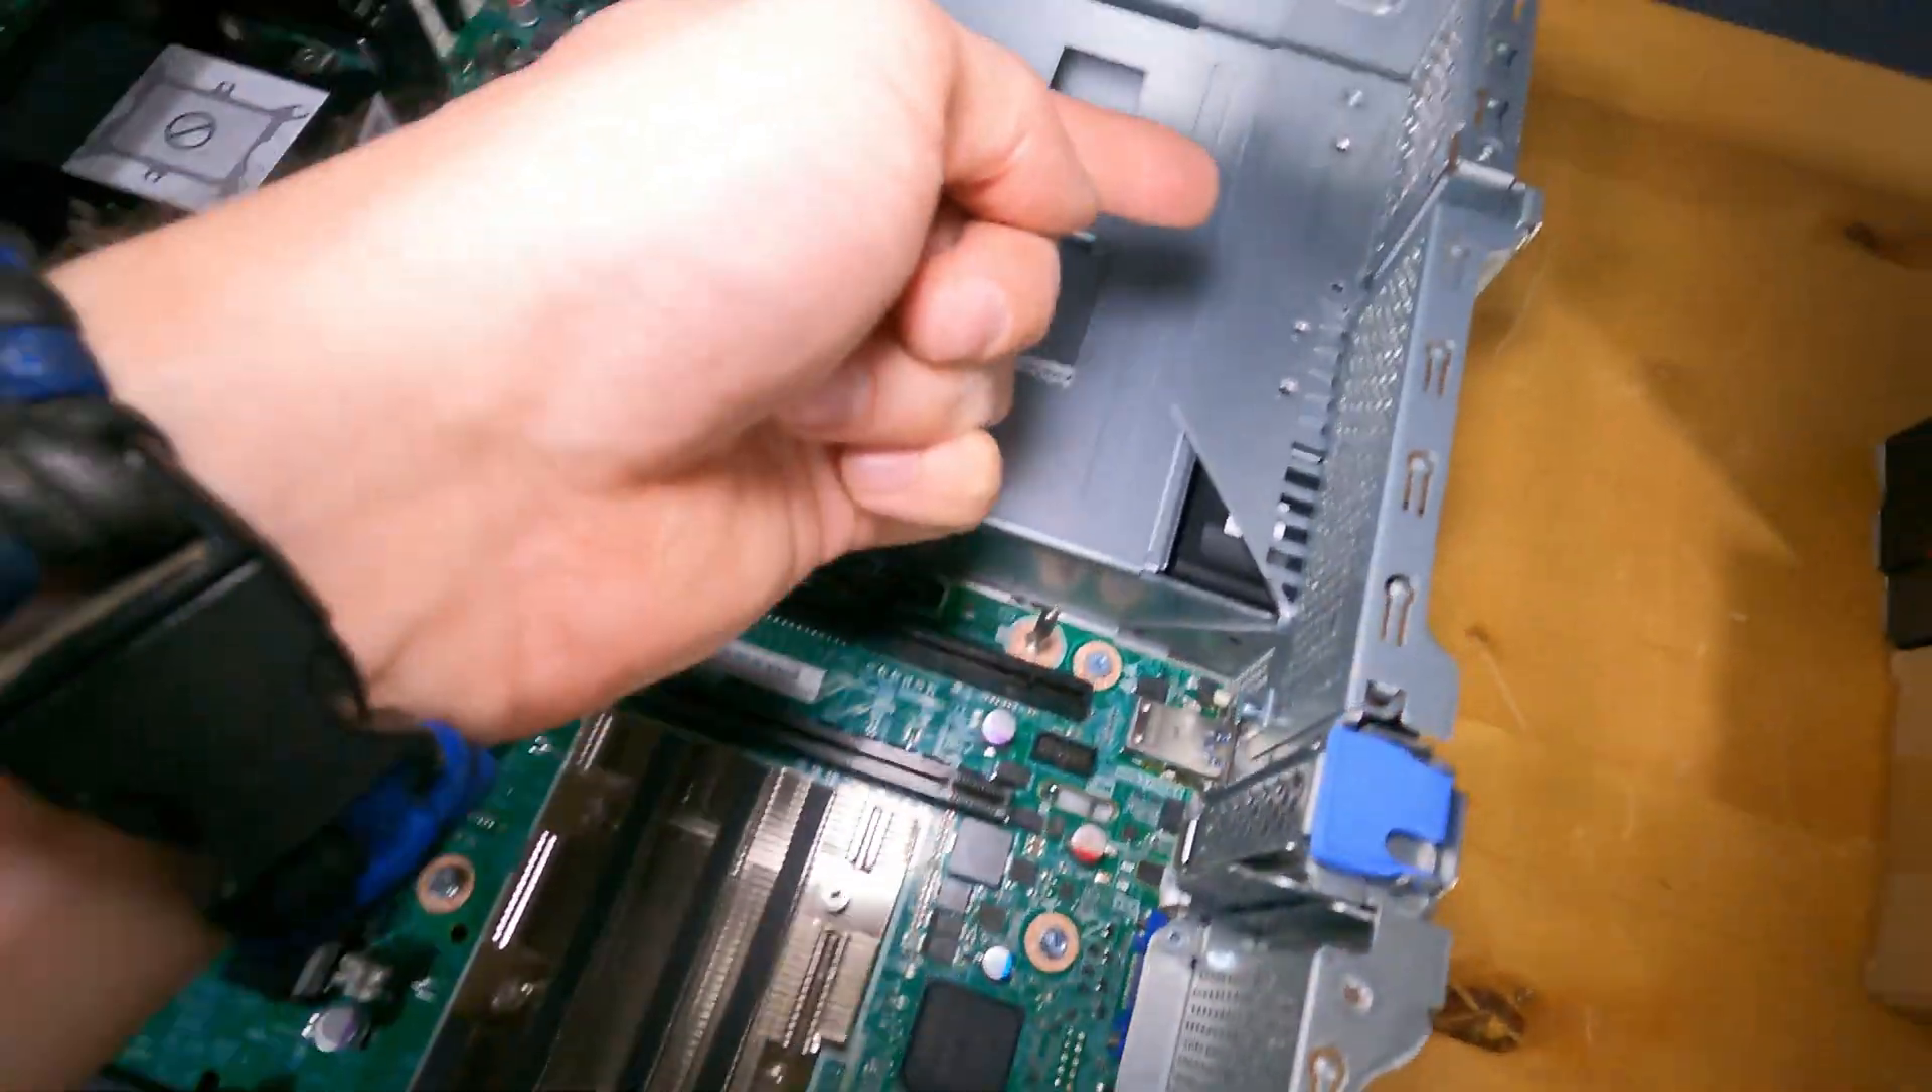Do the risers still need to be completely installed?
Yes.